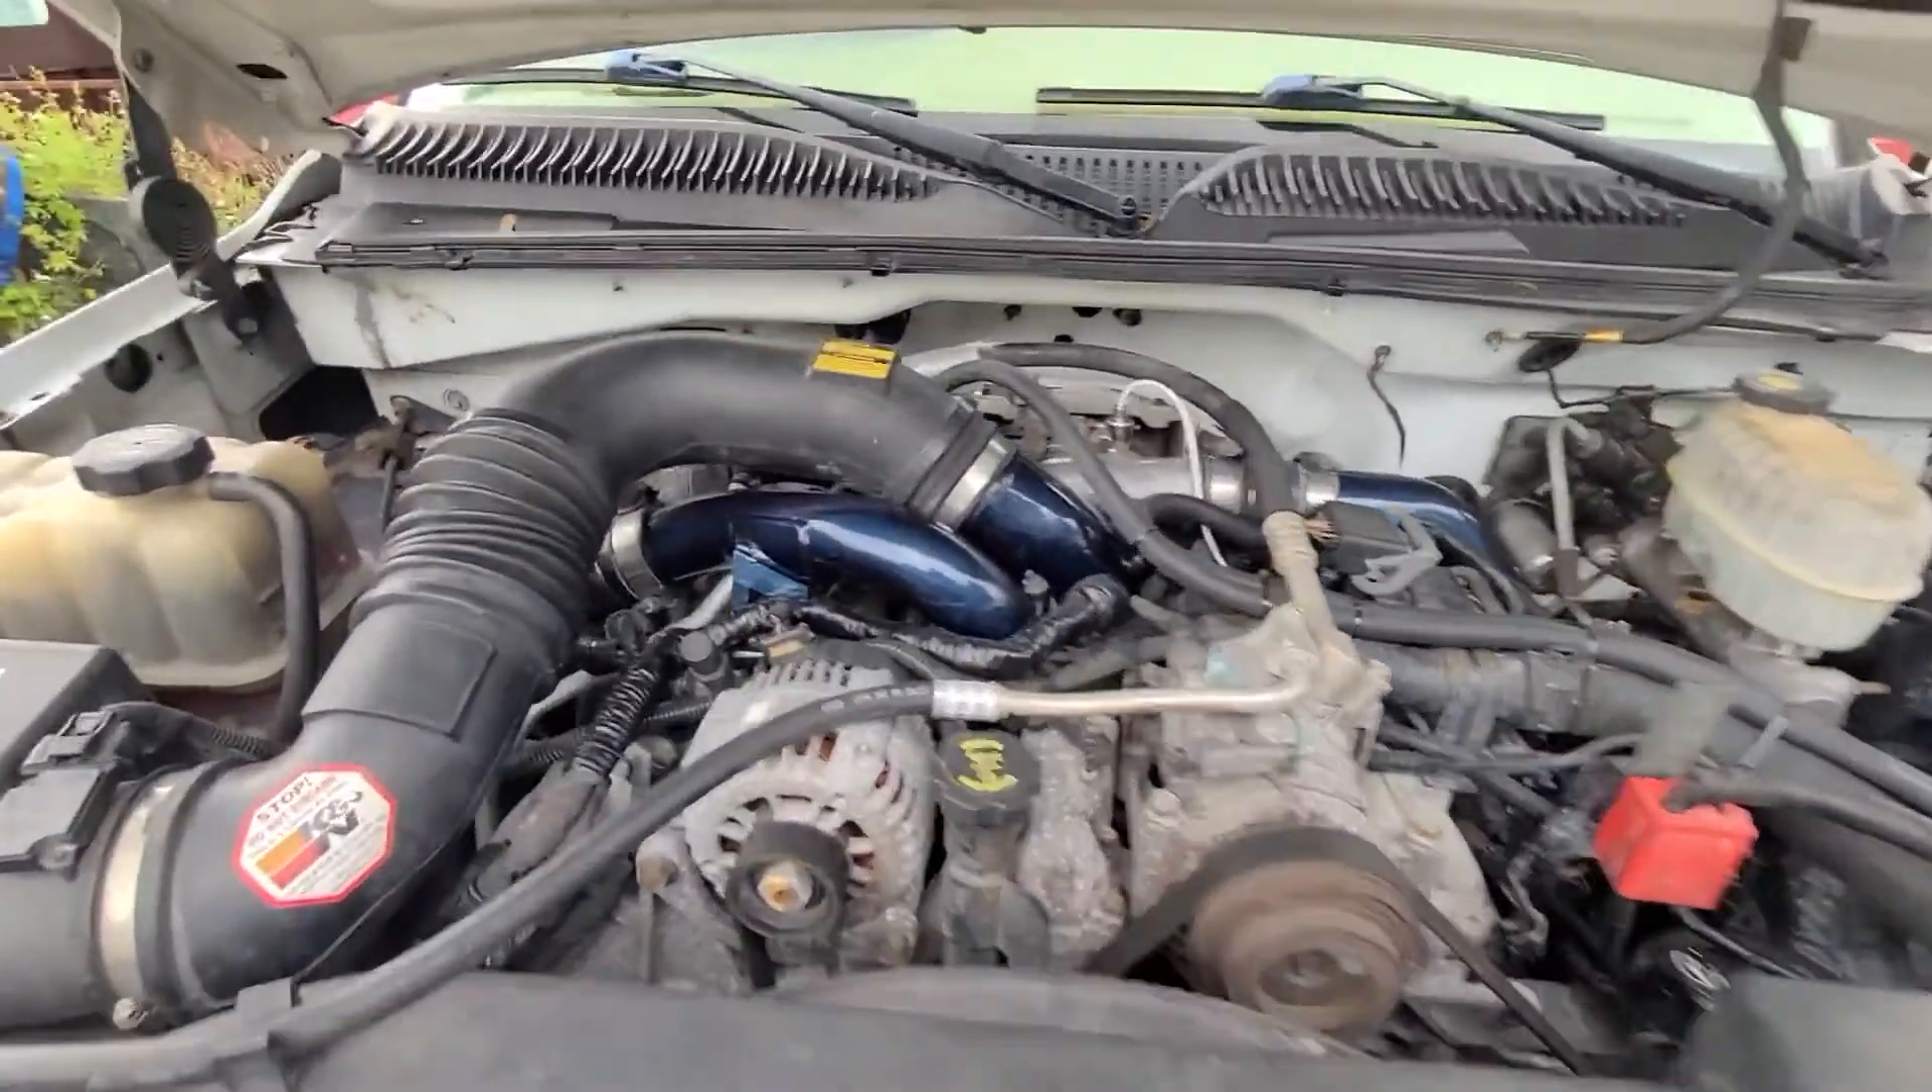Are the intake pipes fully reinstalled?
Yes.